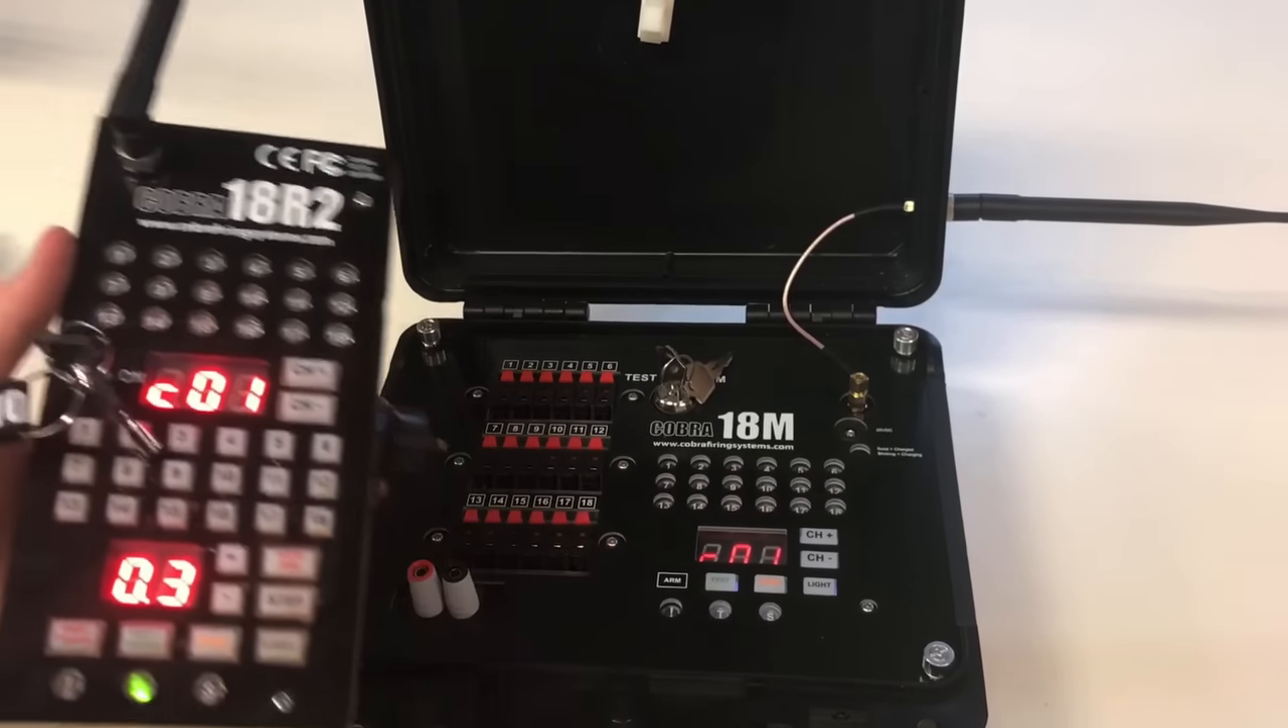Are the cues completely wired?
No.